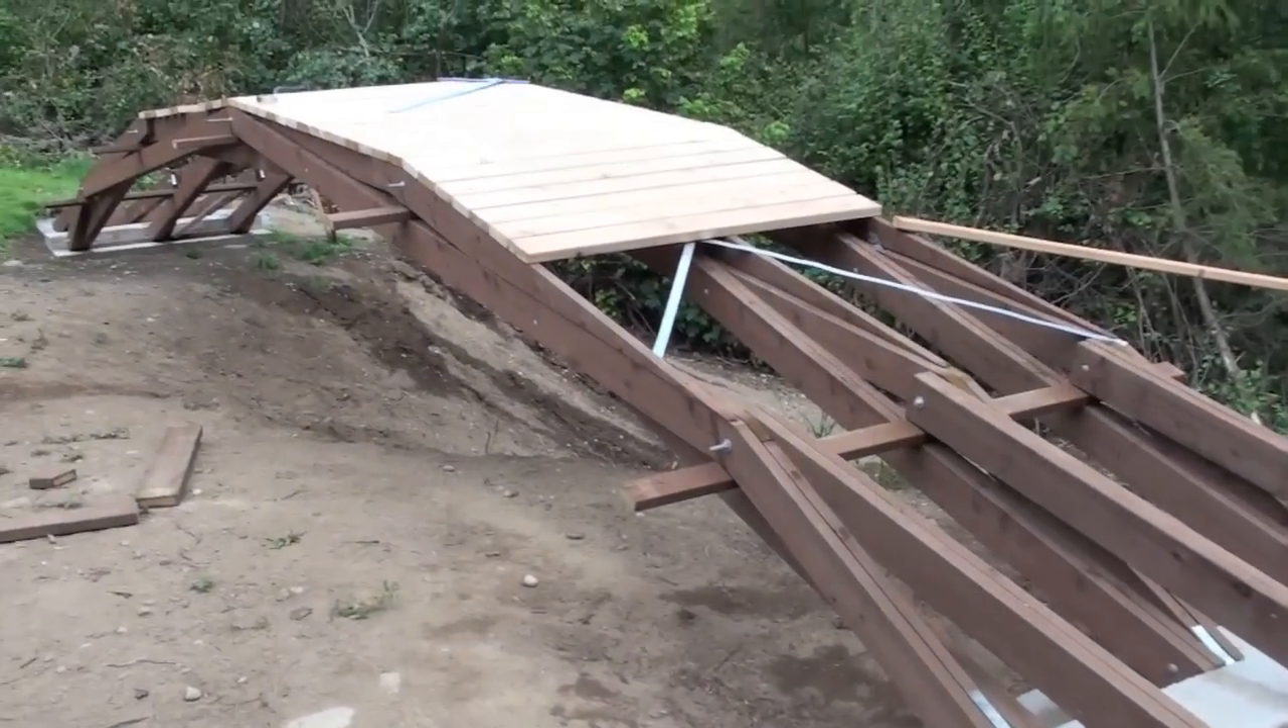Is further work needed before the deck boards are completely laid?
Yes.